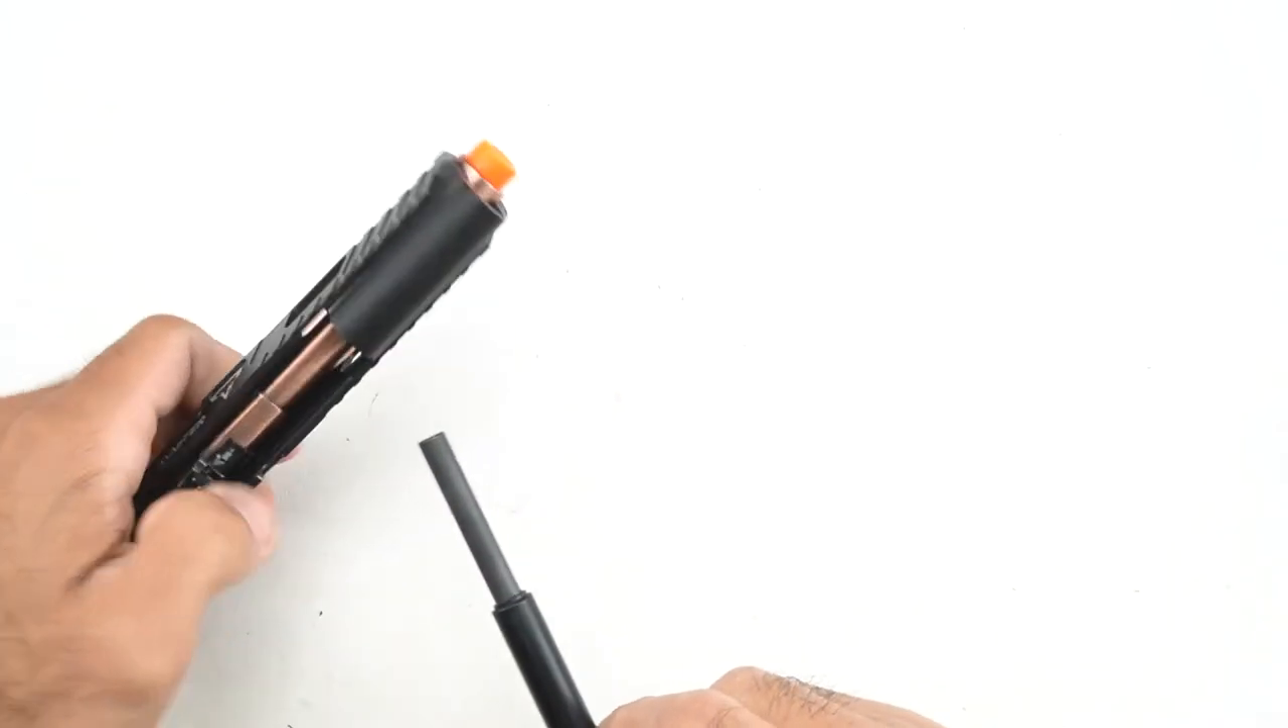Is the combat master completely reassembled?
No.